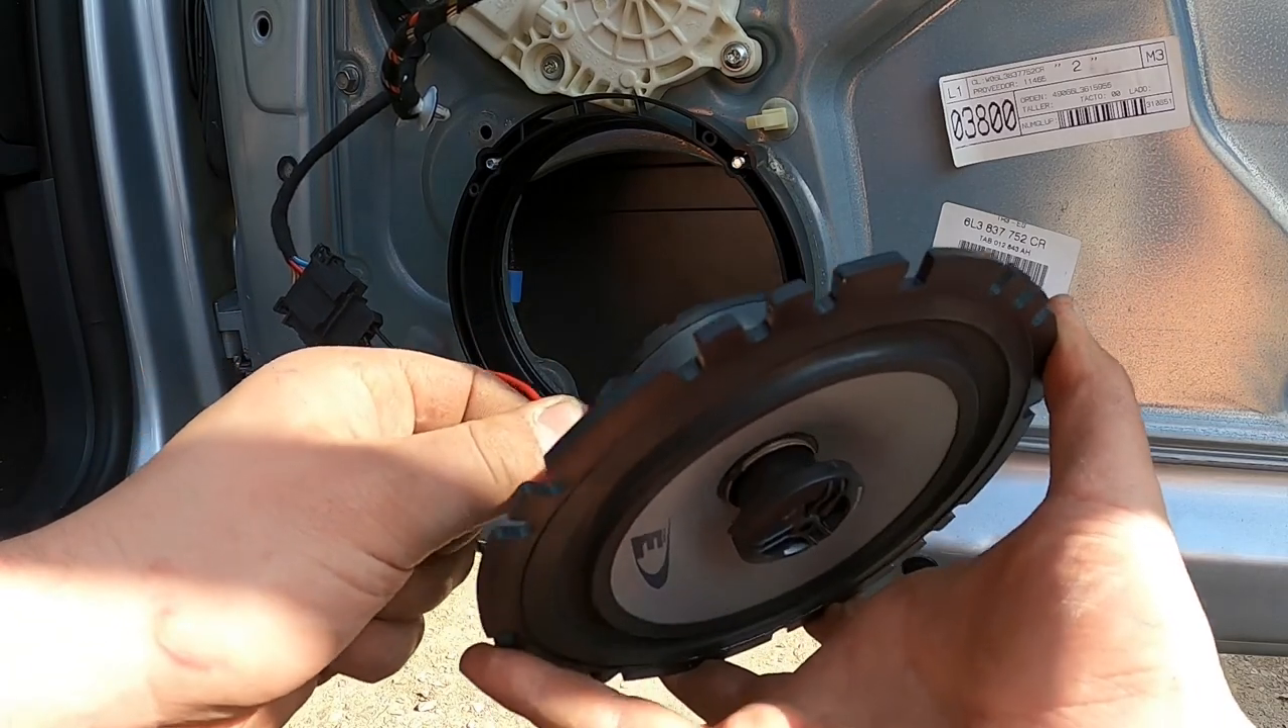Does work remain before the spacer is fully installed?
No.